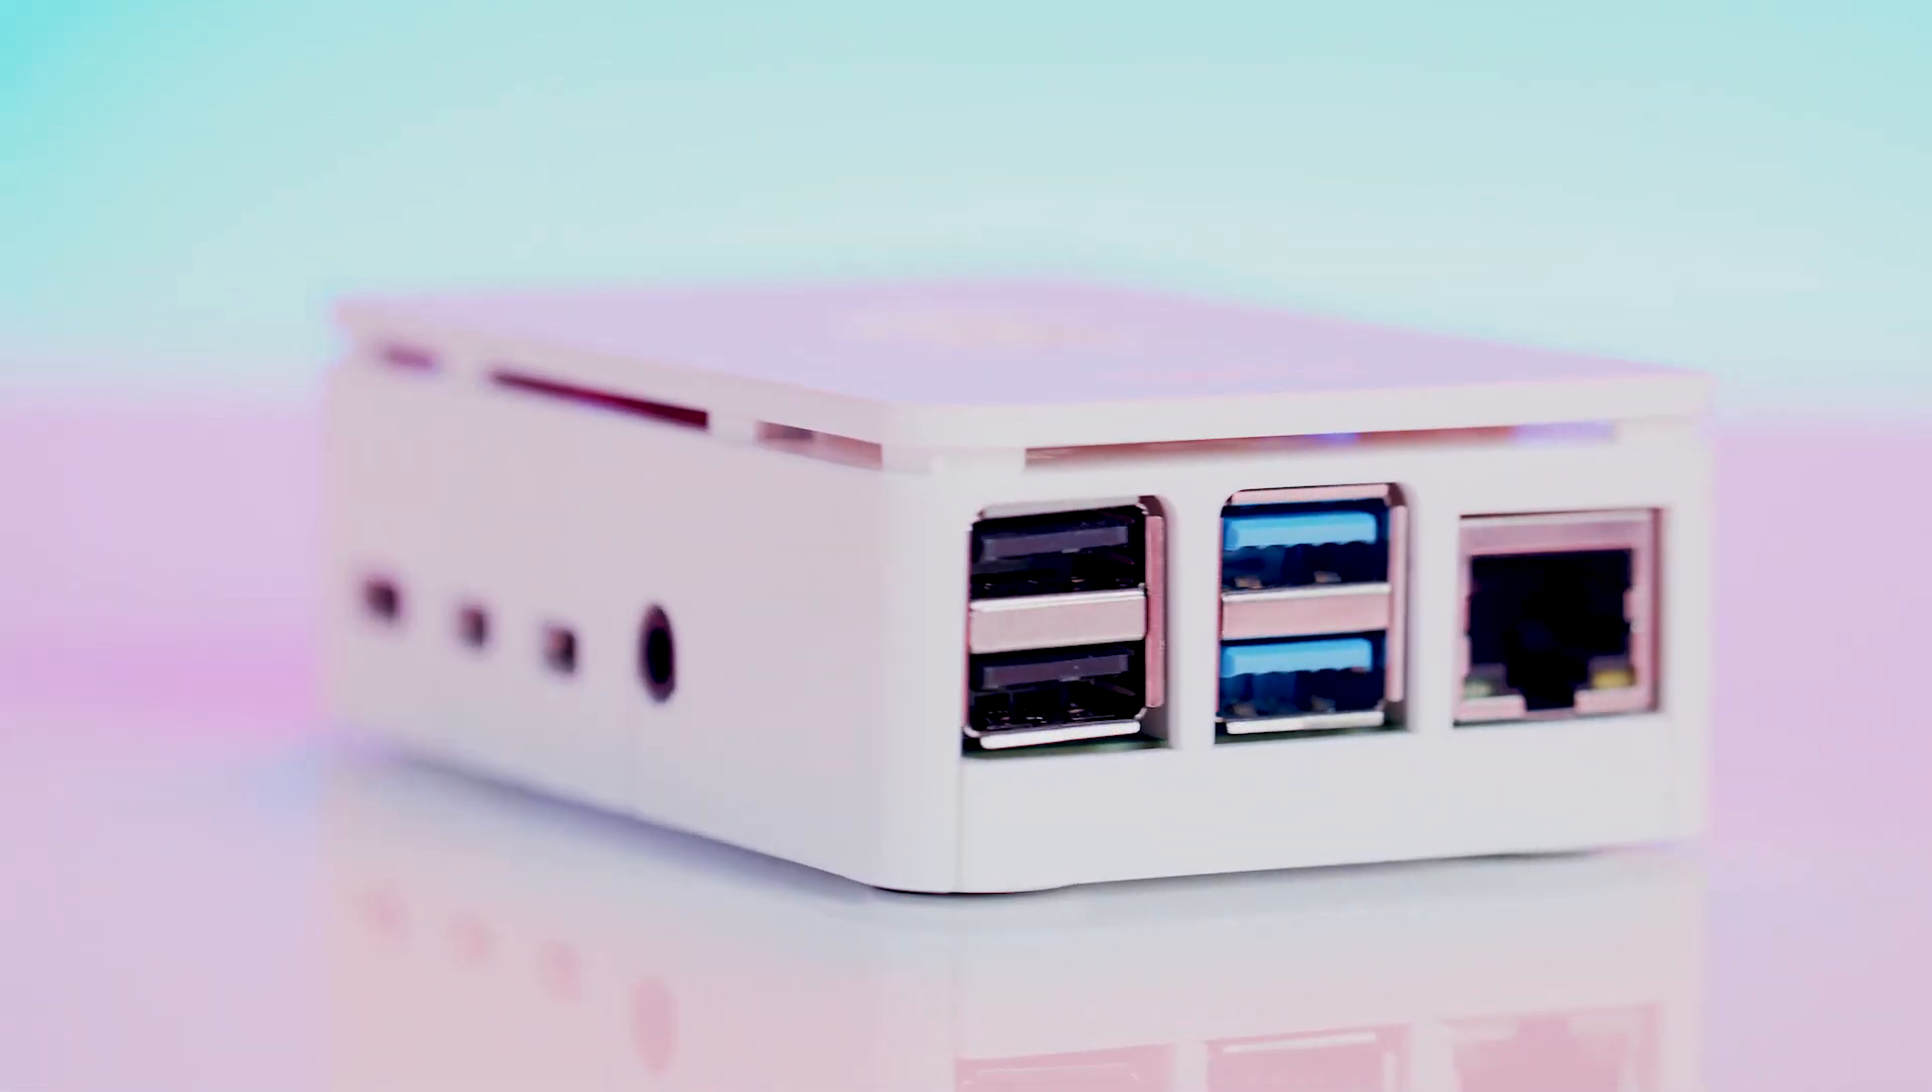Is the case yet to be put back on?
No.